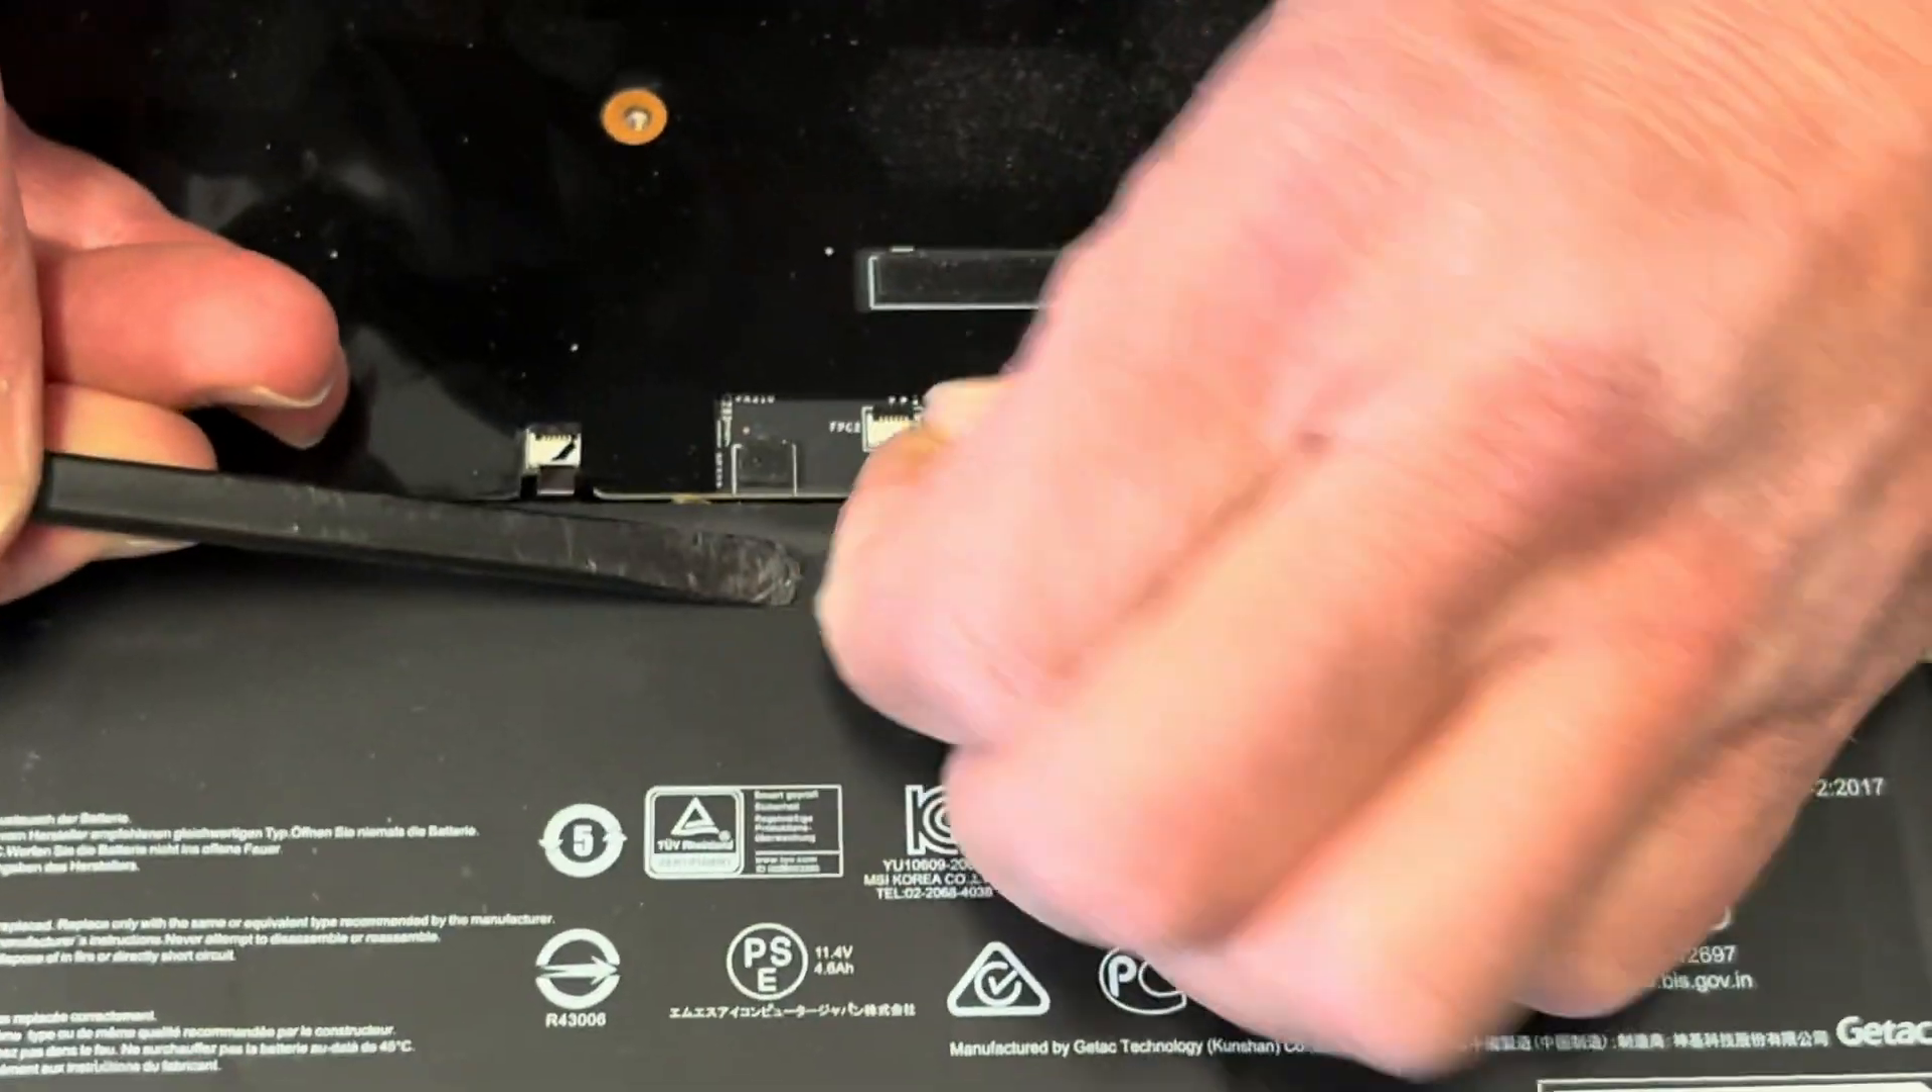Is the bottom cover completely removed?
Yes.